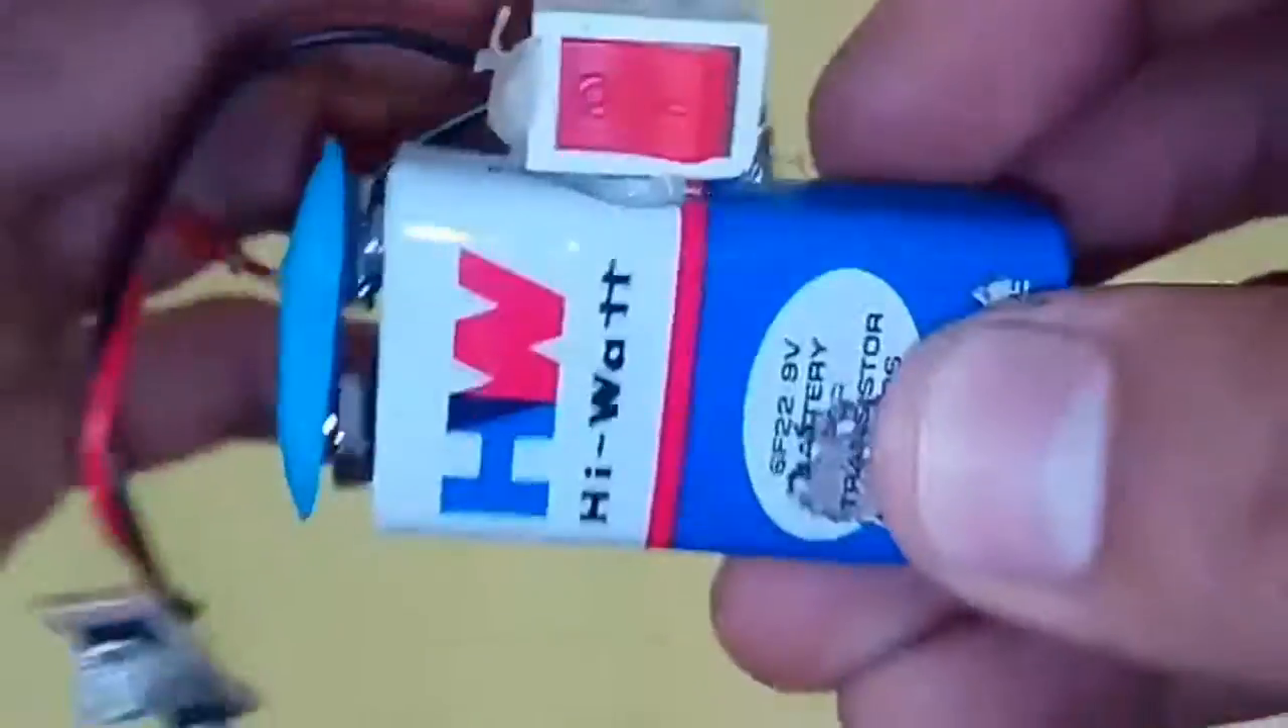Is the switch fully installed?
Yes.